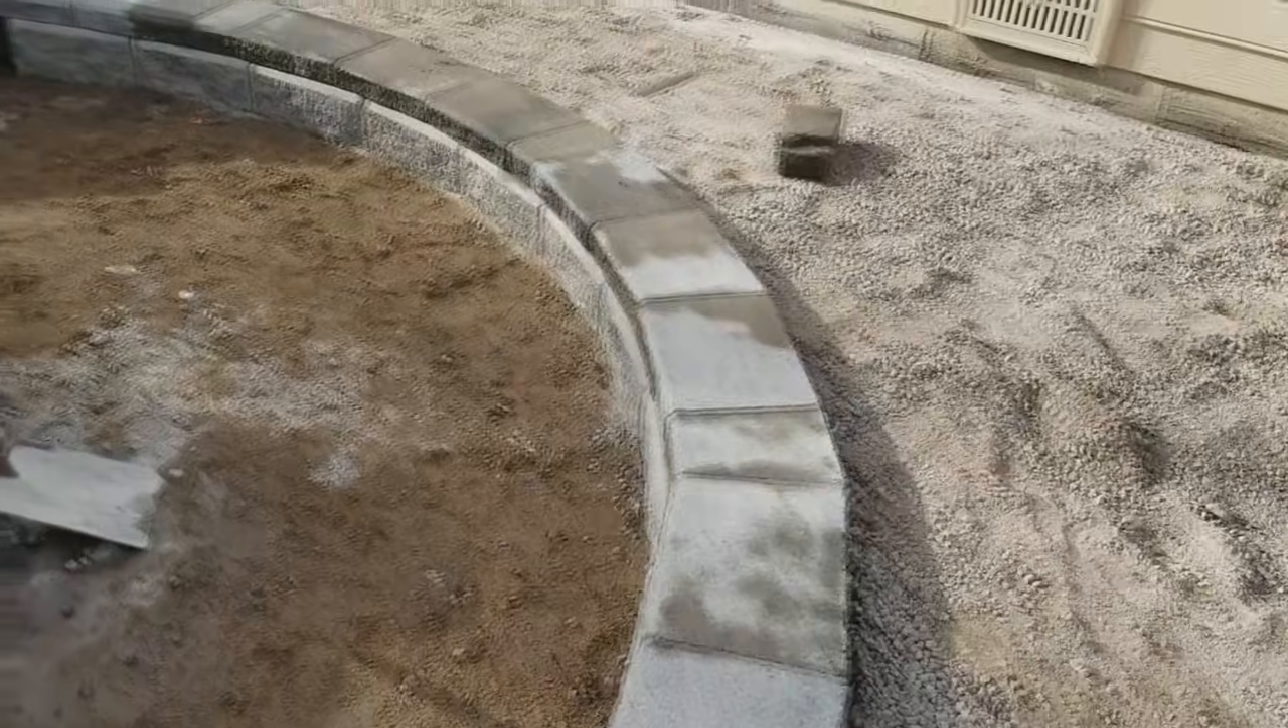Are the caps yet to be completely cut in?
No.